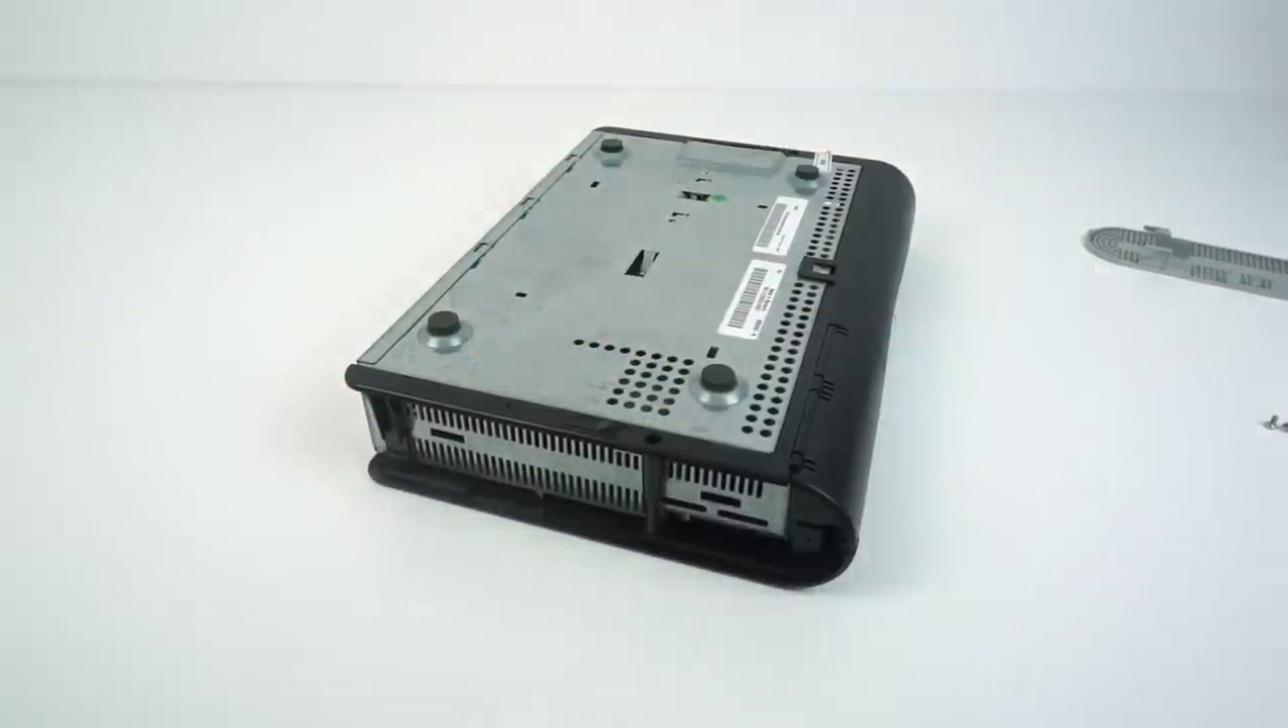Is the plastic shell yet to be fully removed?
Yes.